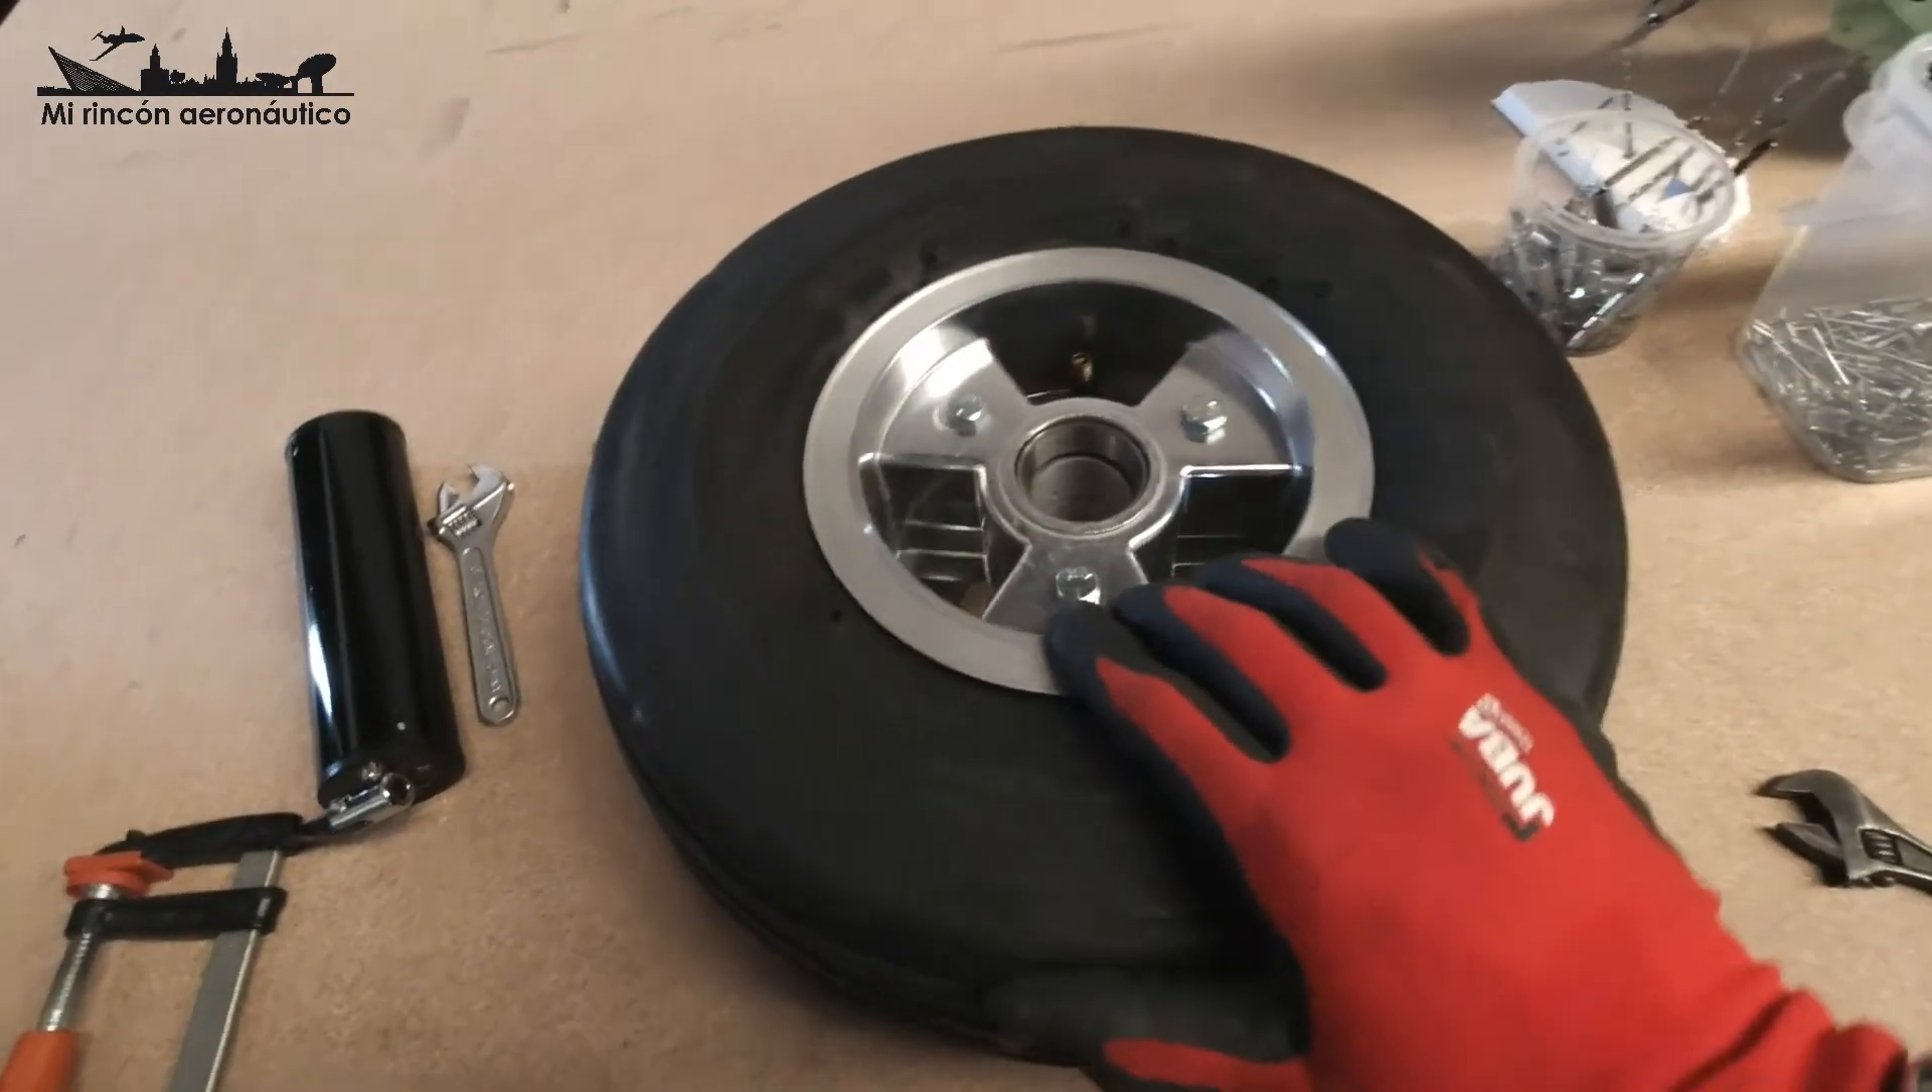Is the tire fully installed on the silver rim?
Yes.